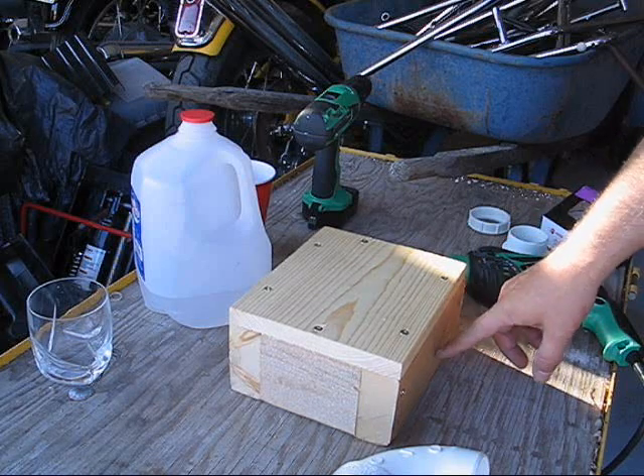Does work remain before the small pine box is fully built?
No.